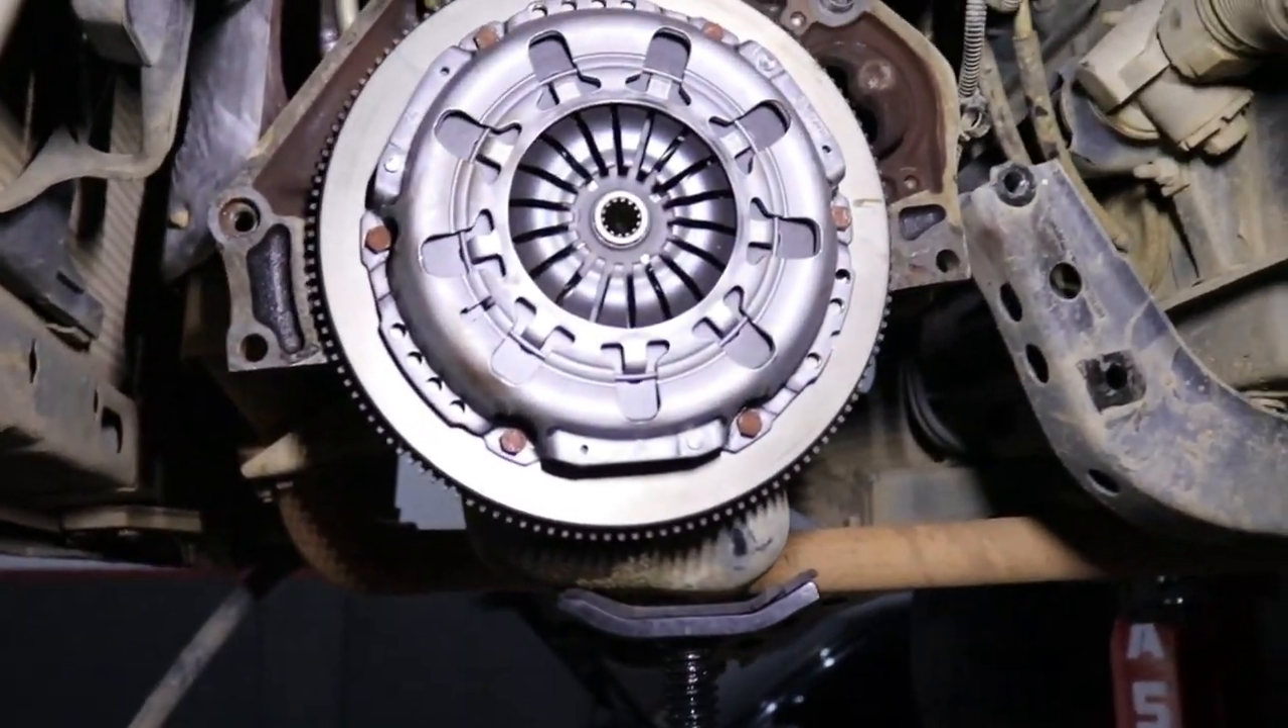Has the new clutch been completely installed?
Yes.